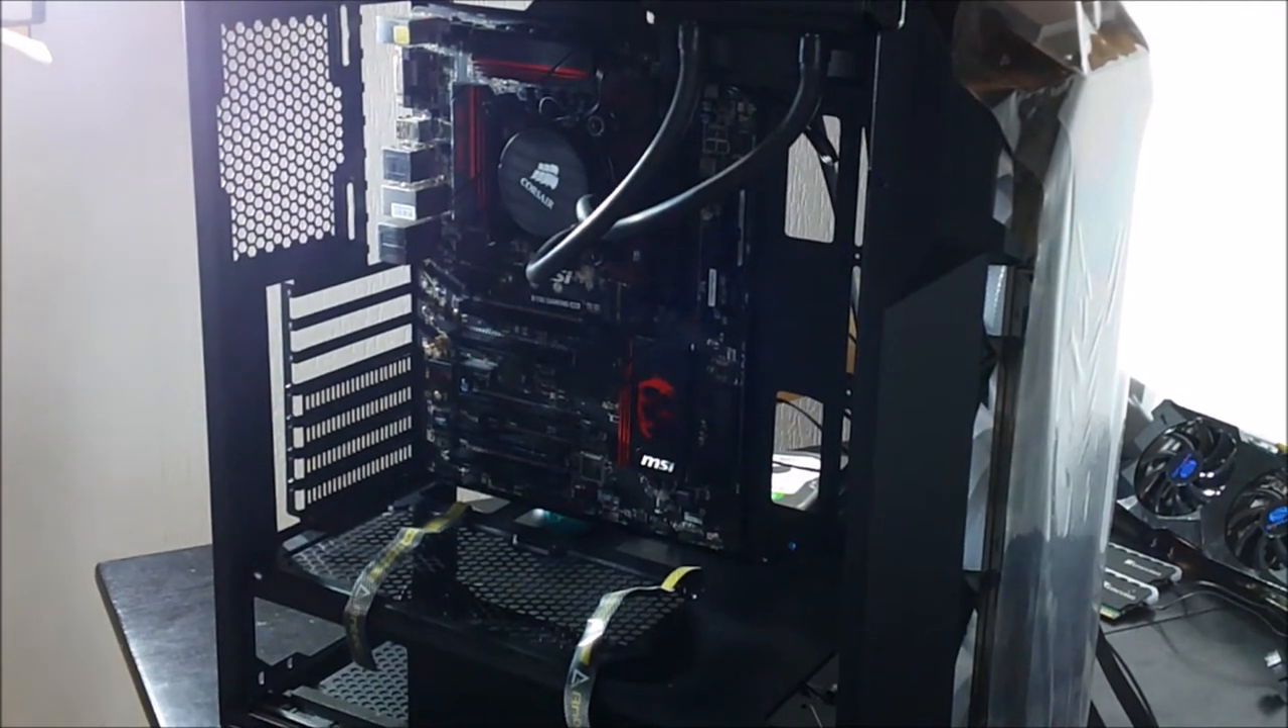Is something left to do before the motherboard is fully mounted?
No.